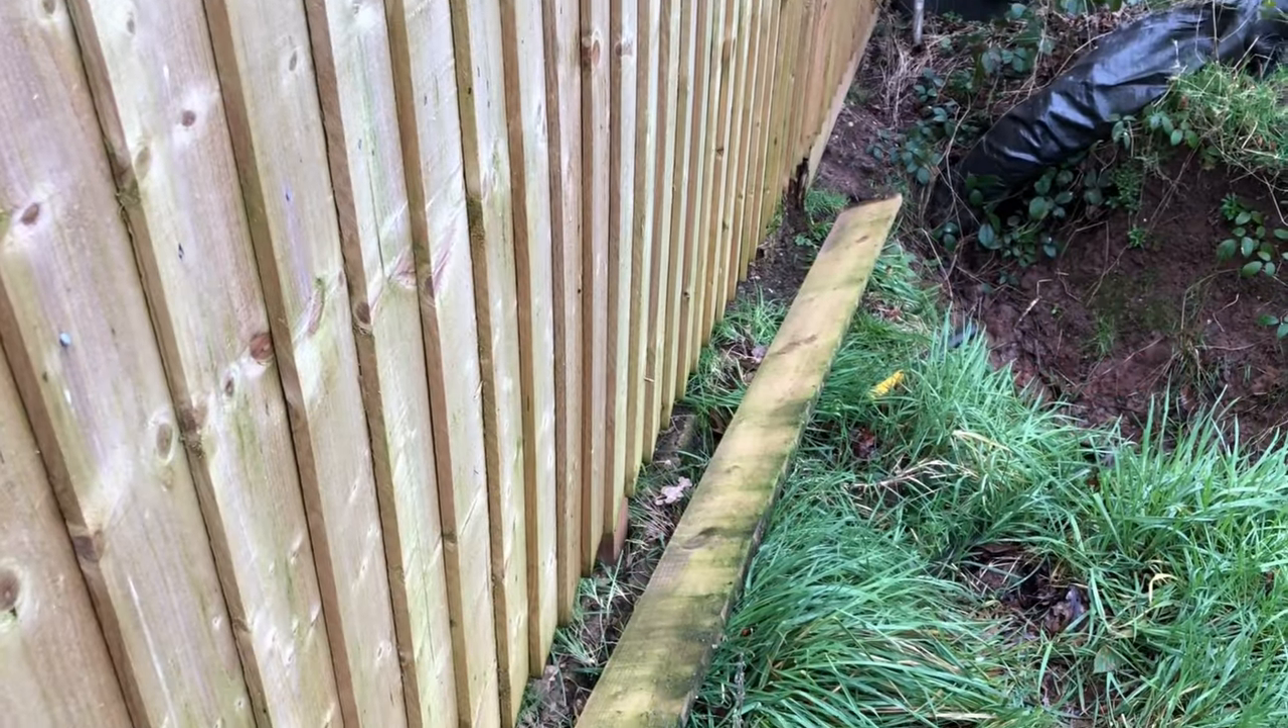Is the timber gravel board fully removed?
Yes.